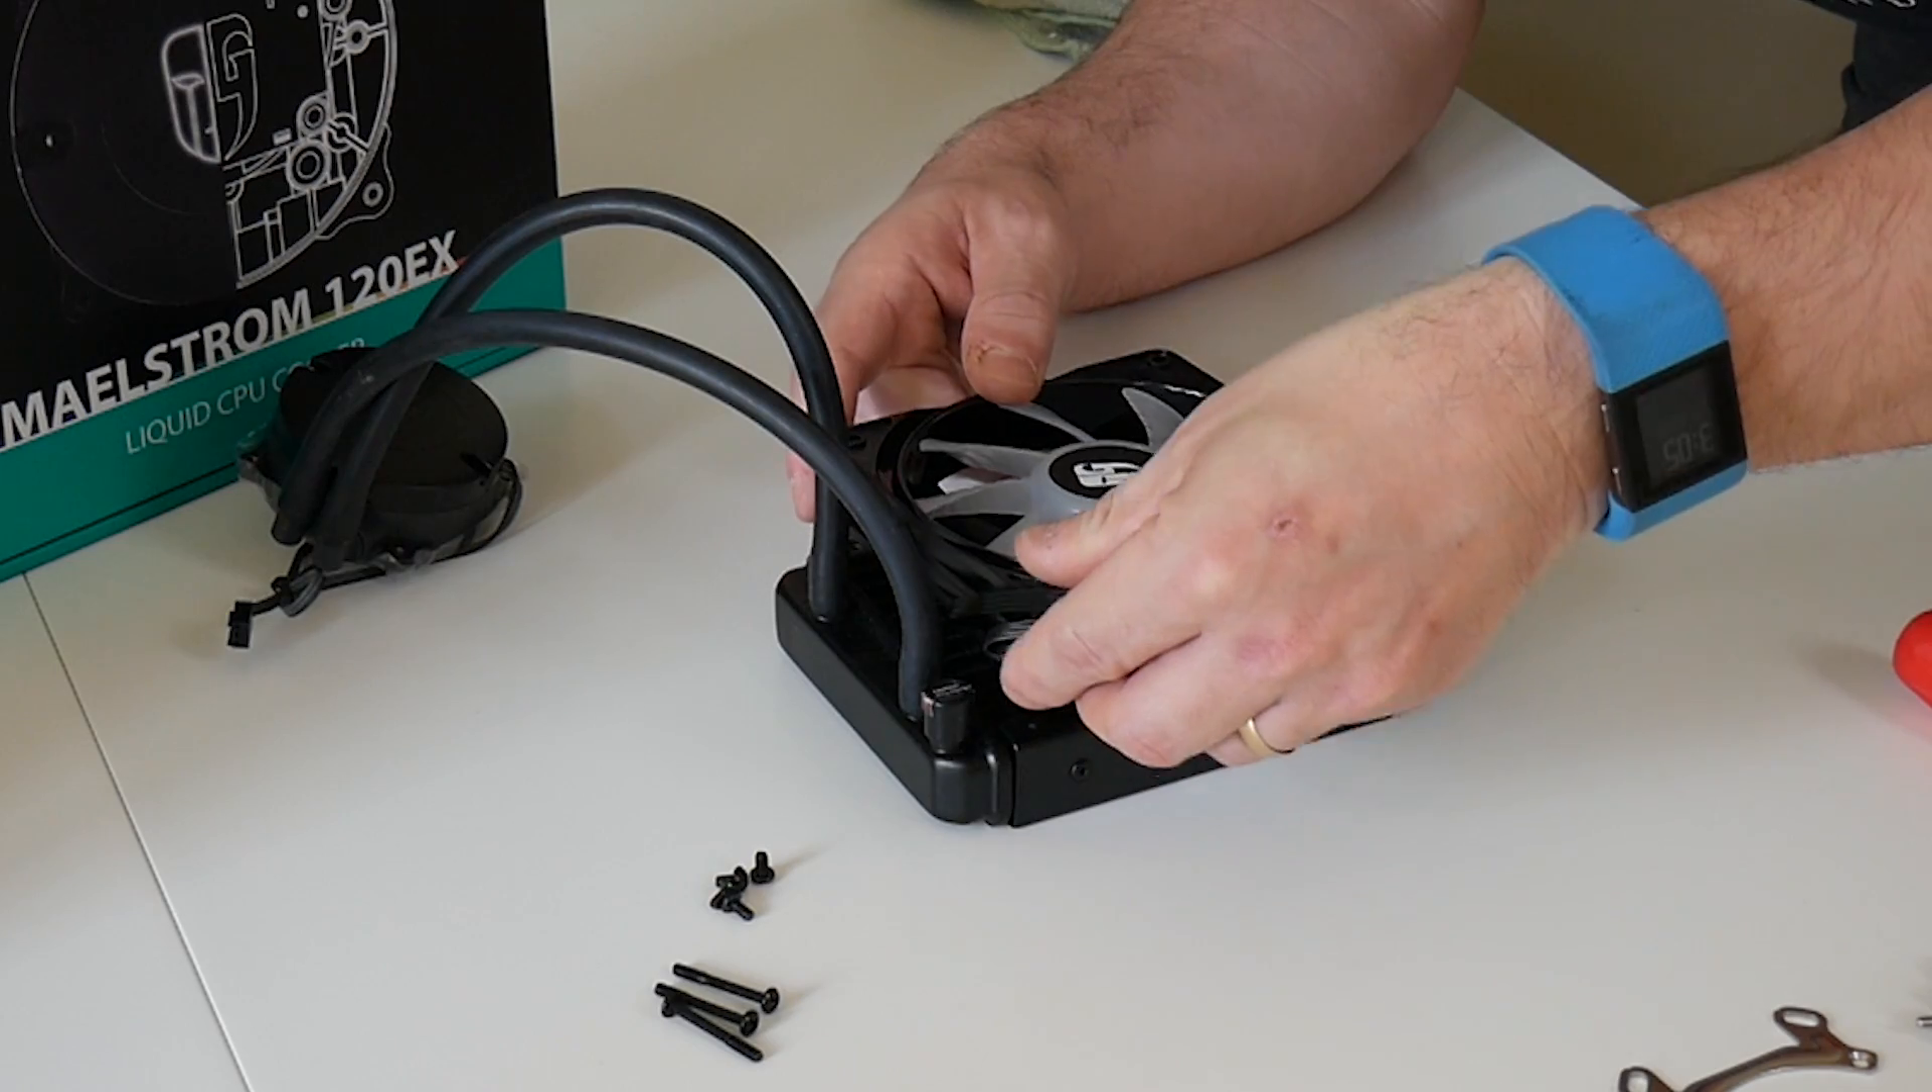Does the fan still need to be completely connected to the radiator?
Yes.